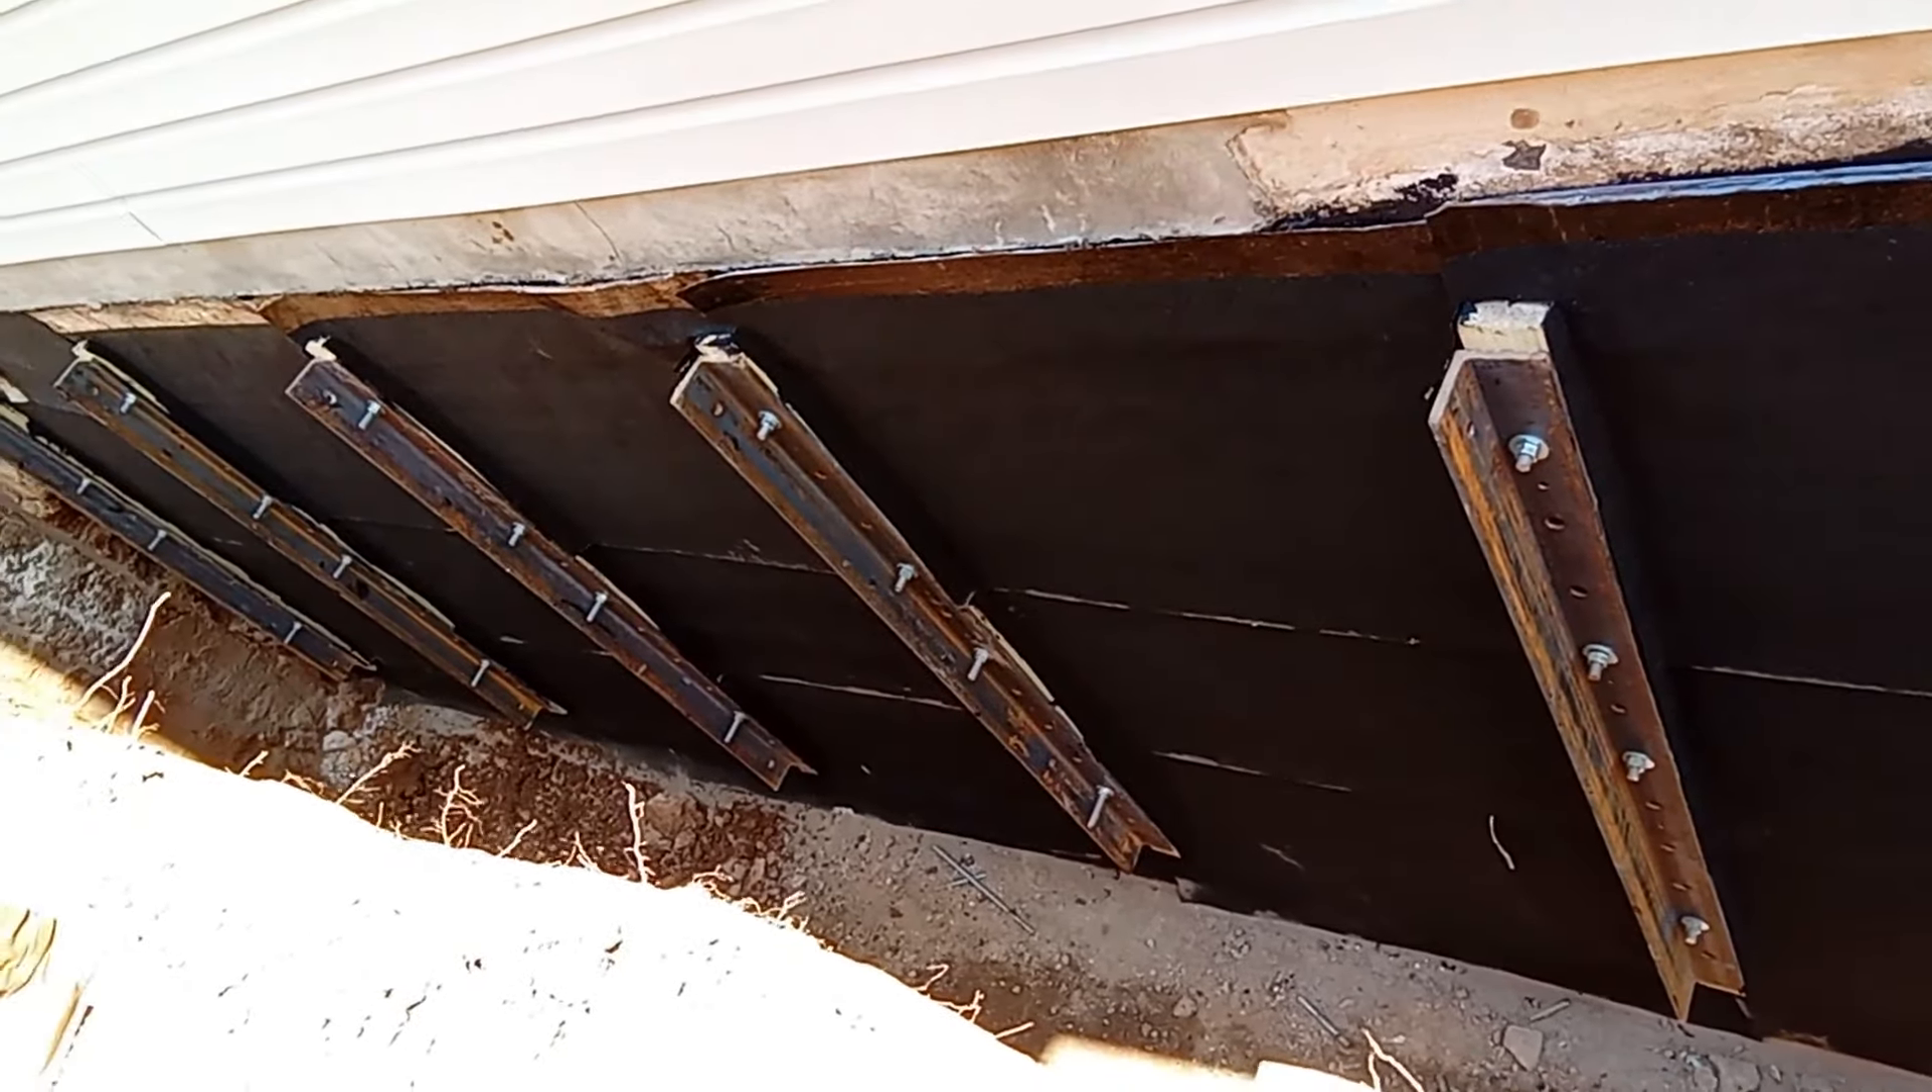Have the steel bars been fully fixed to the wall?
Yes.